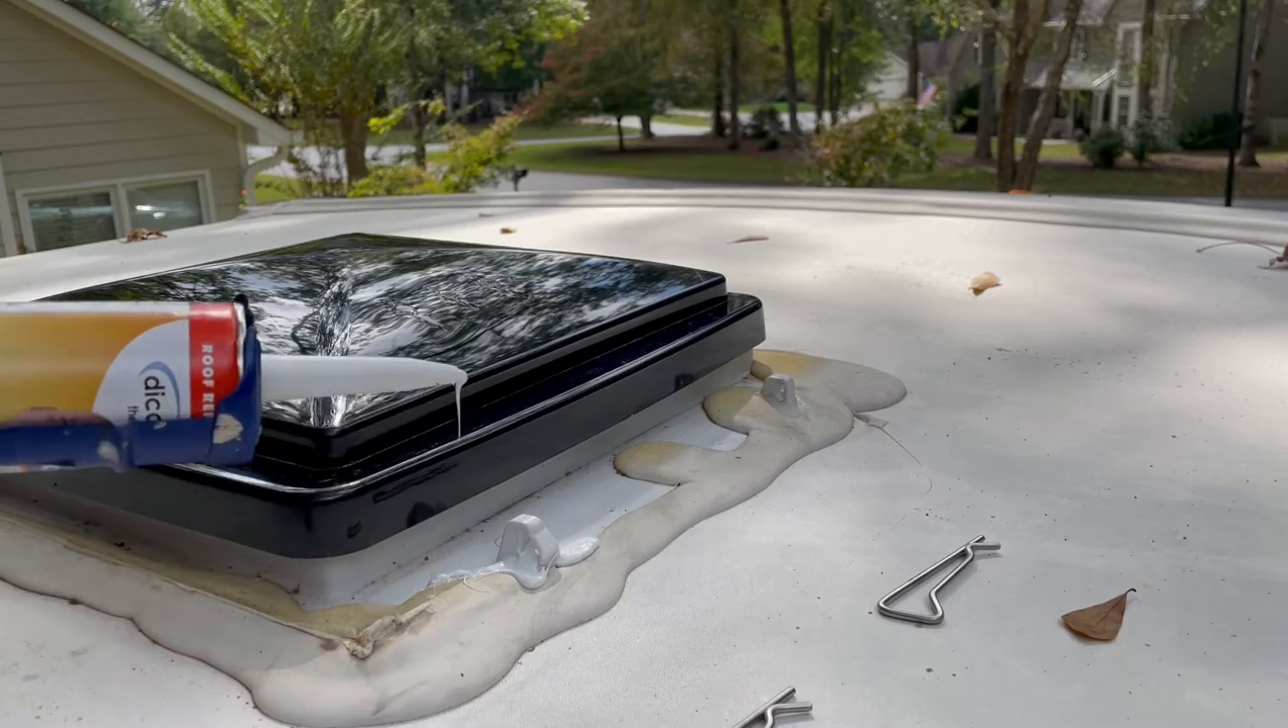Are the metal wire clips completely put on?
No.